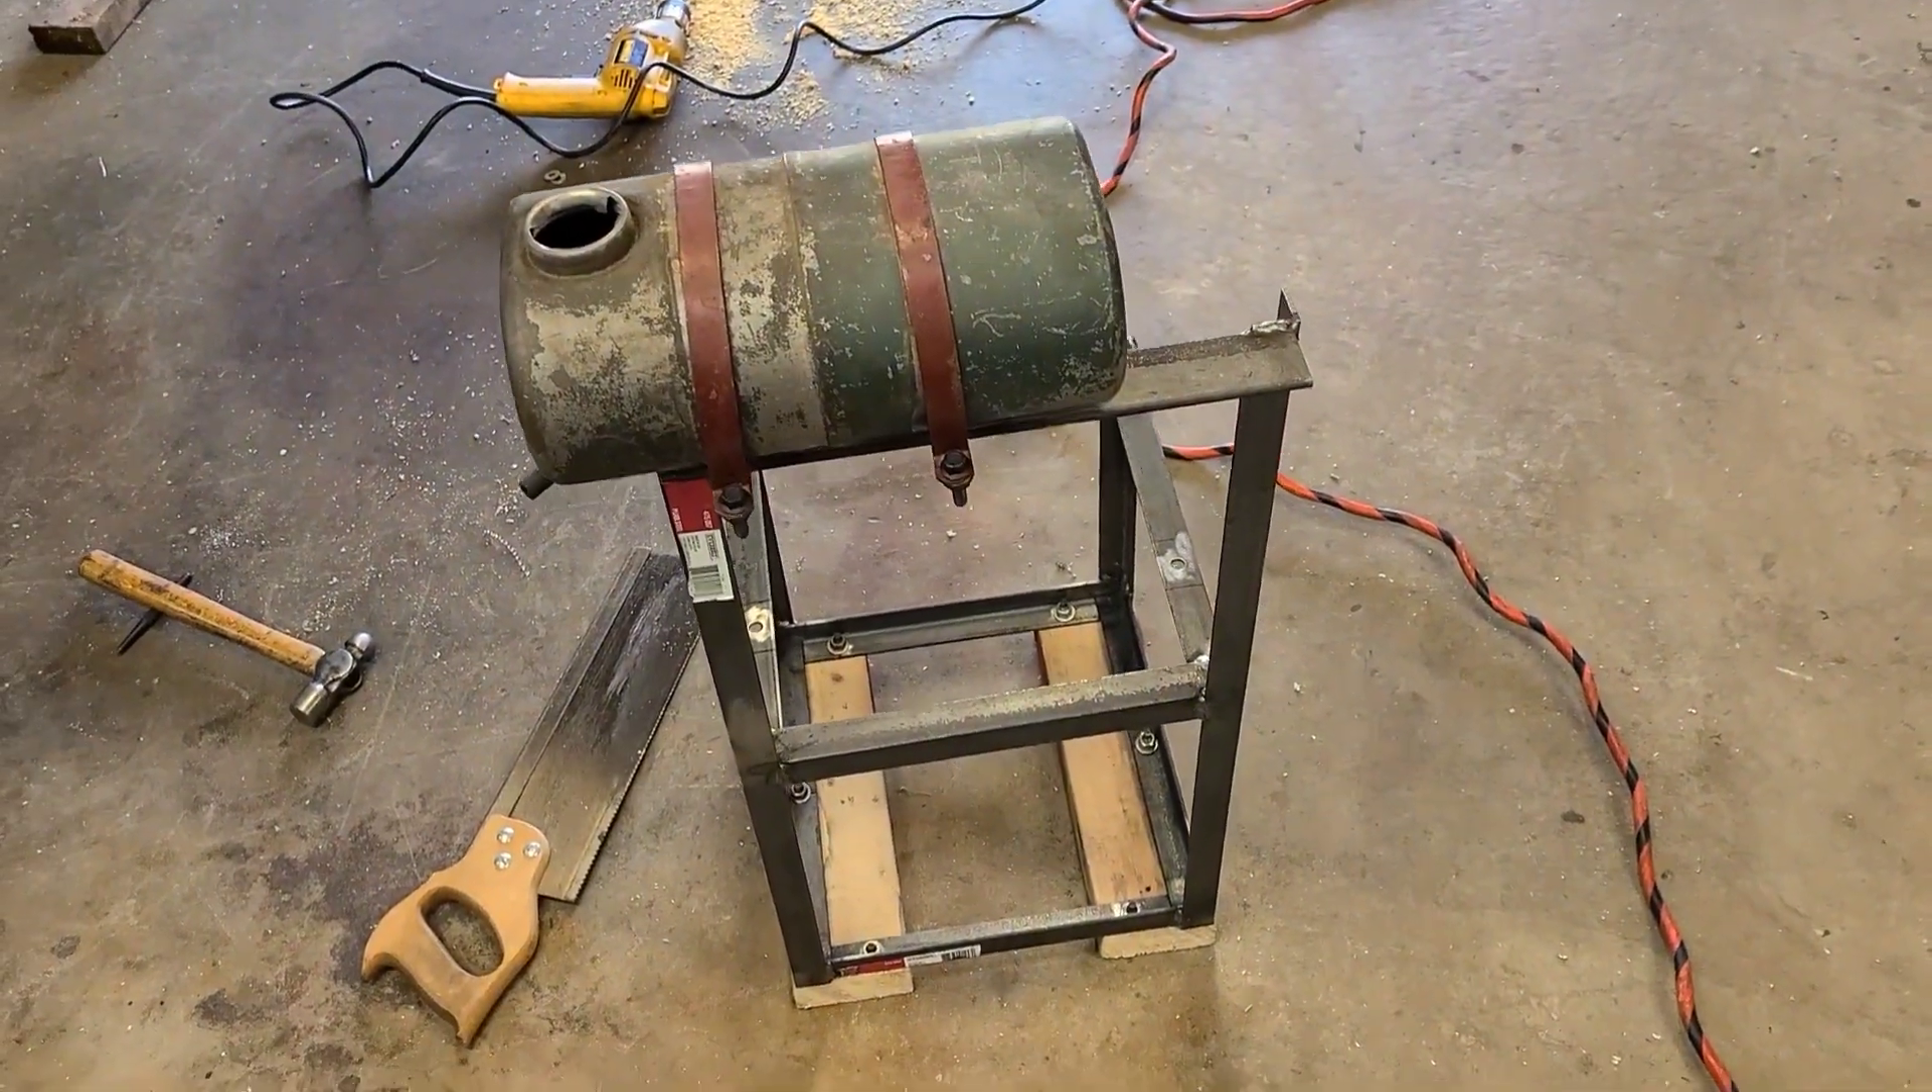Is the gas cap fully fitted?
No.